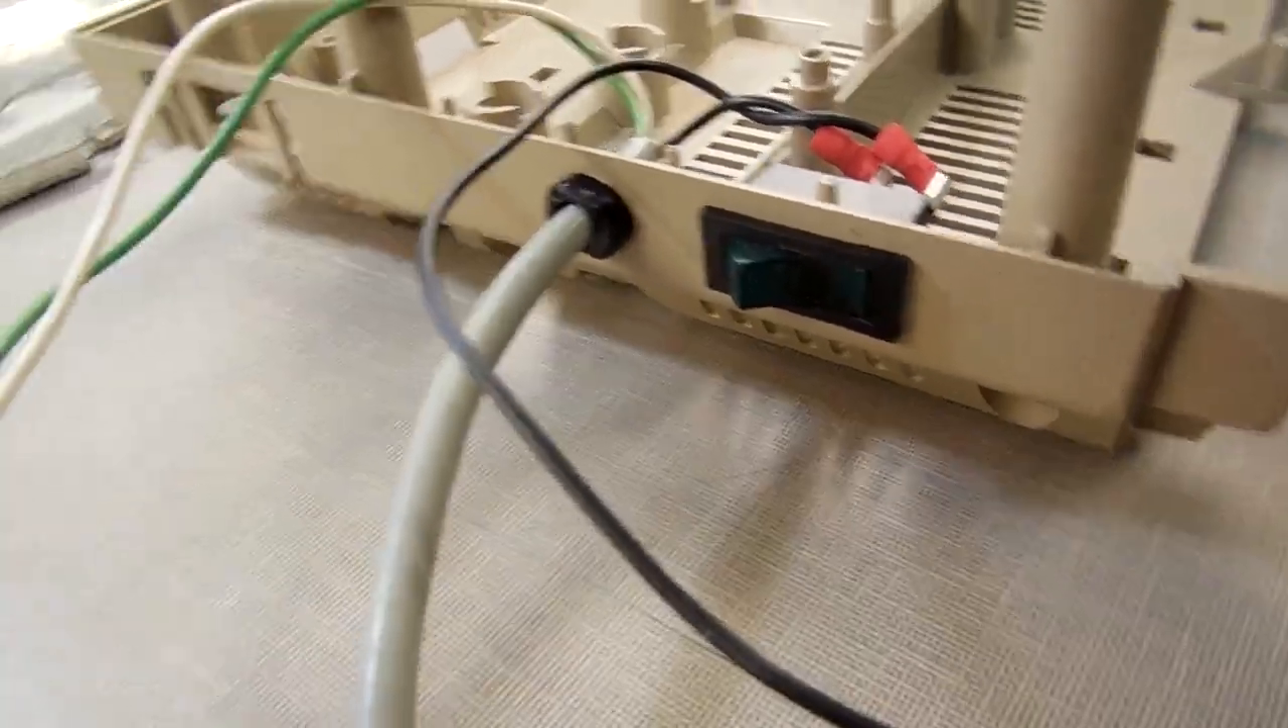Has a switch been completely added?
Yes.